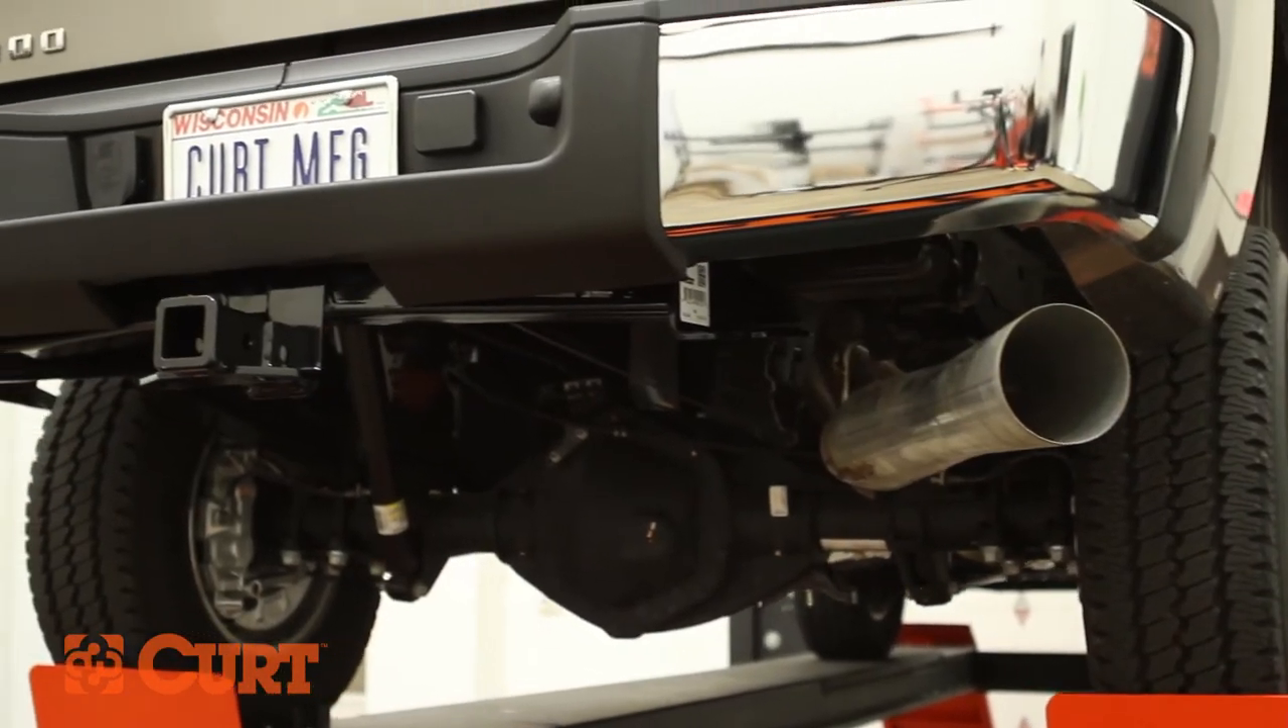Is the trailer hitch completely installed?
Yes.